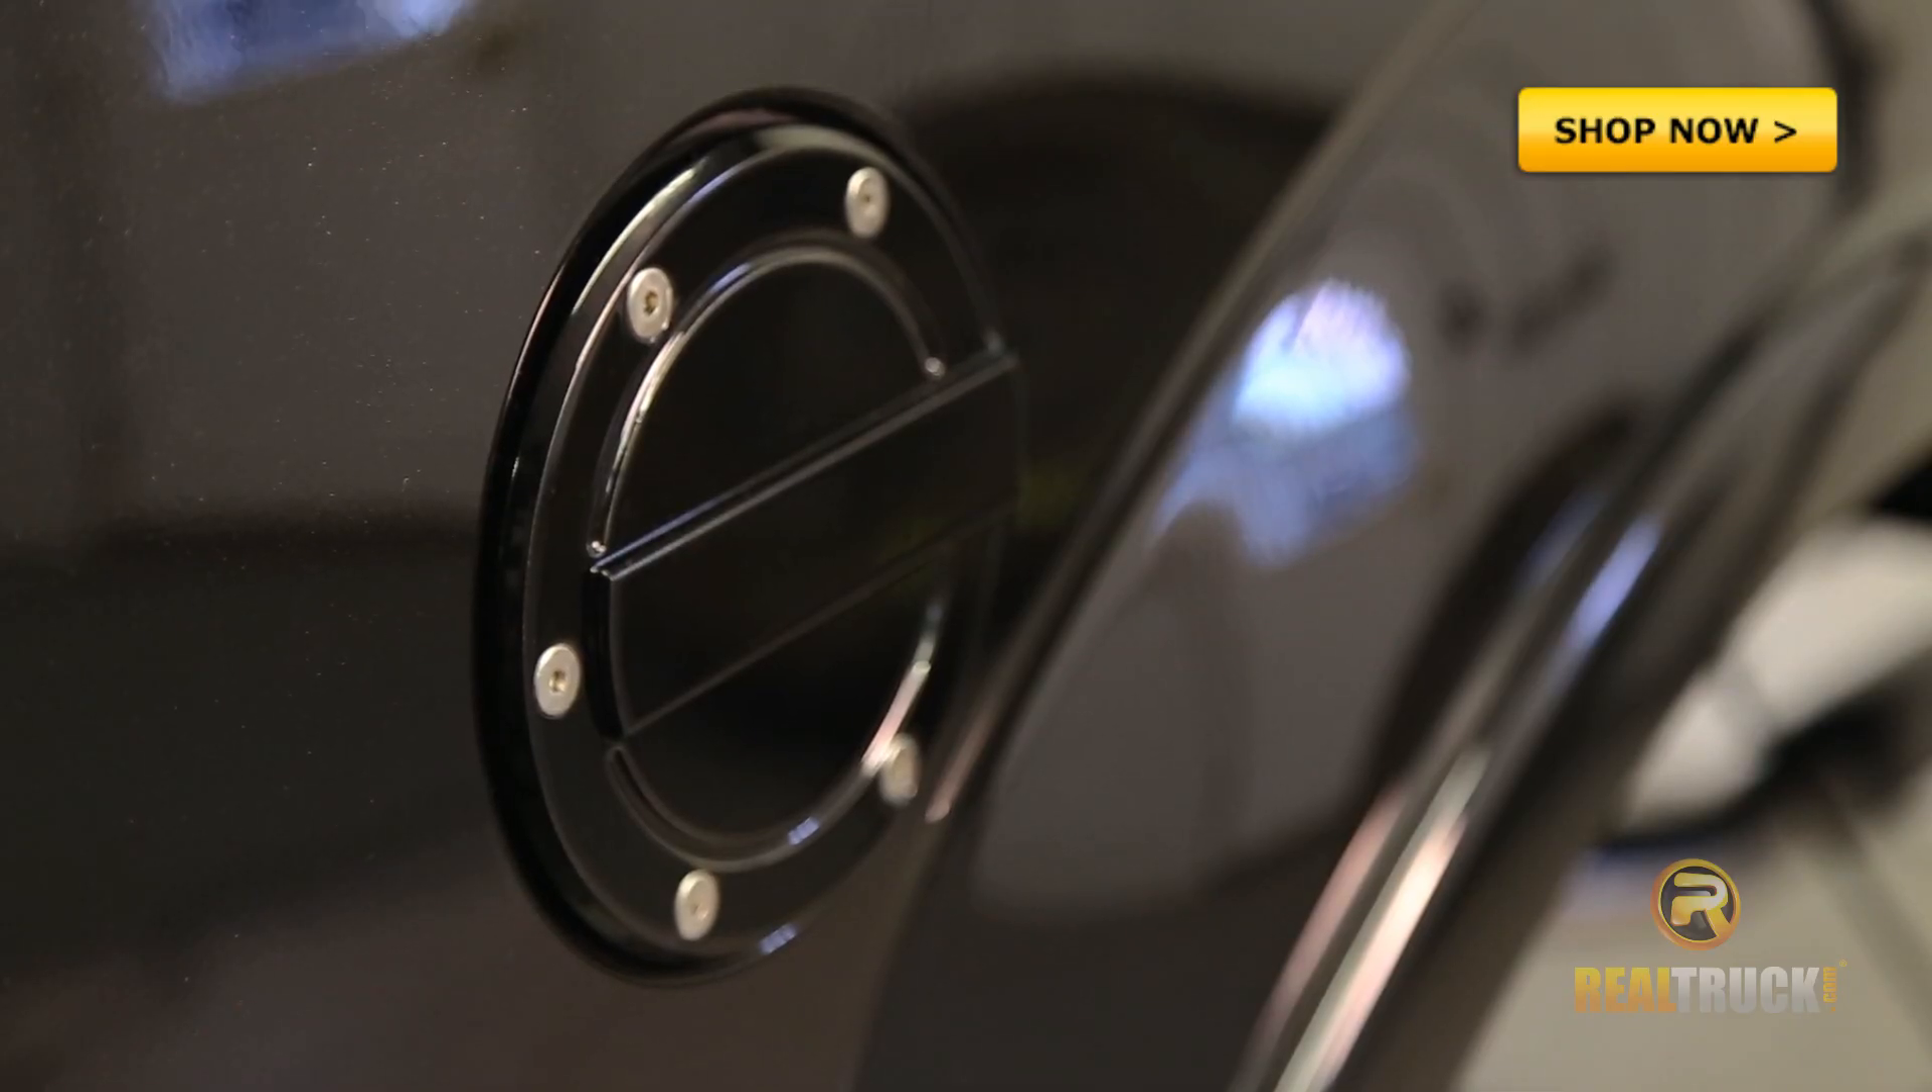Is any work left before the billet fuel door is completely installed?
No.